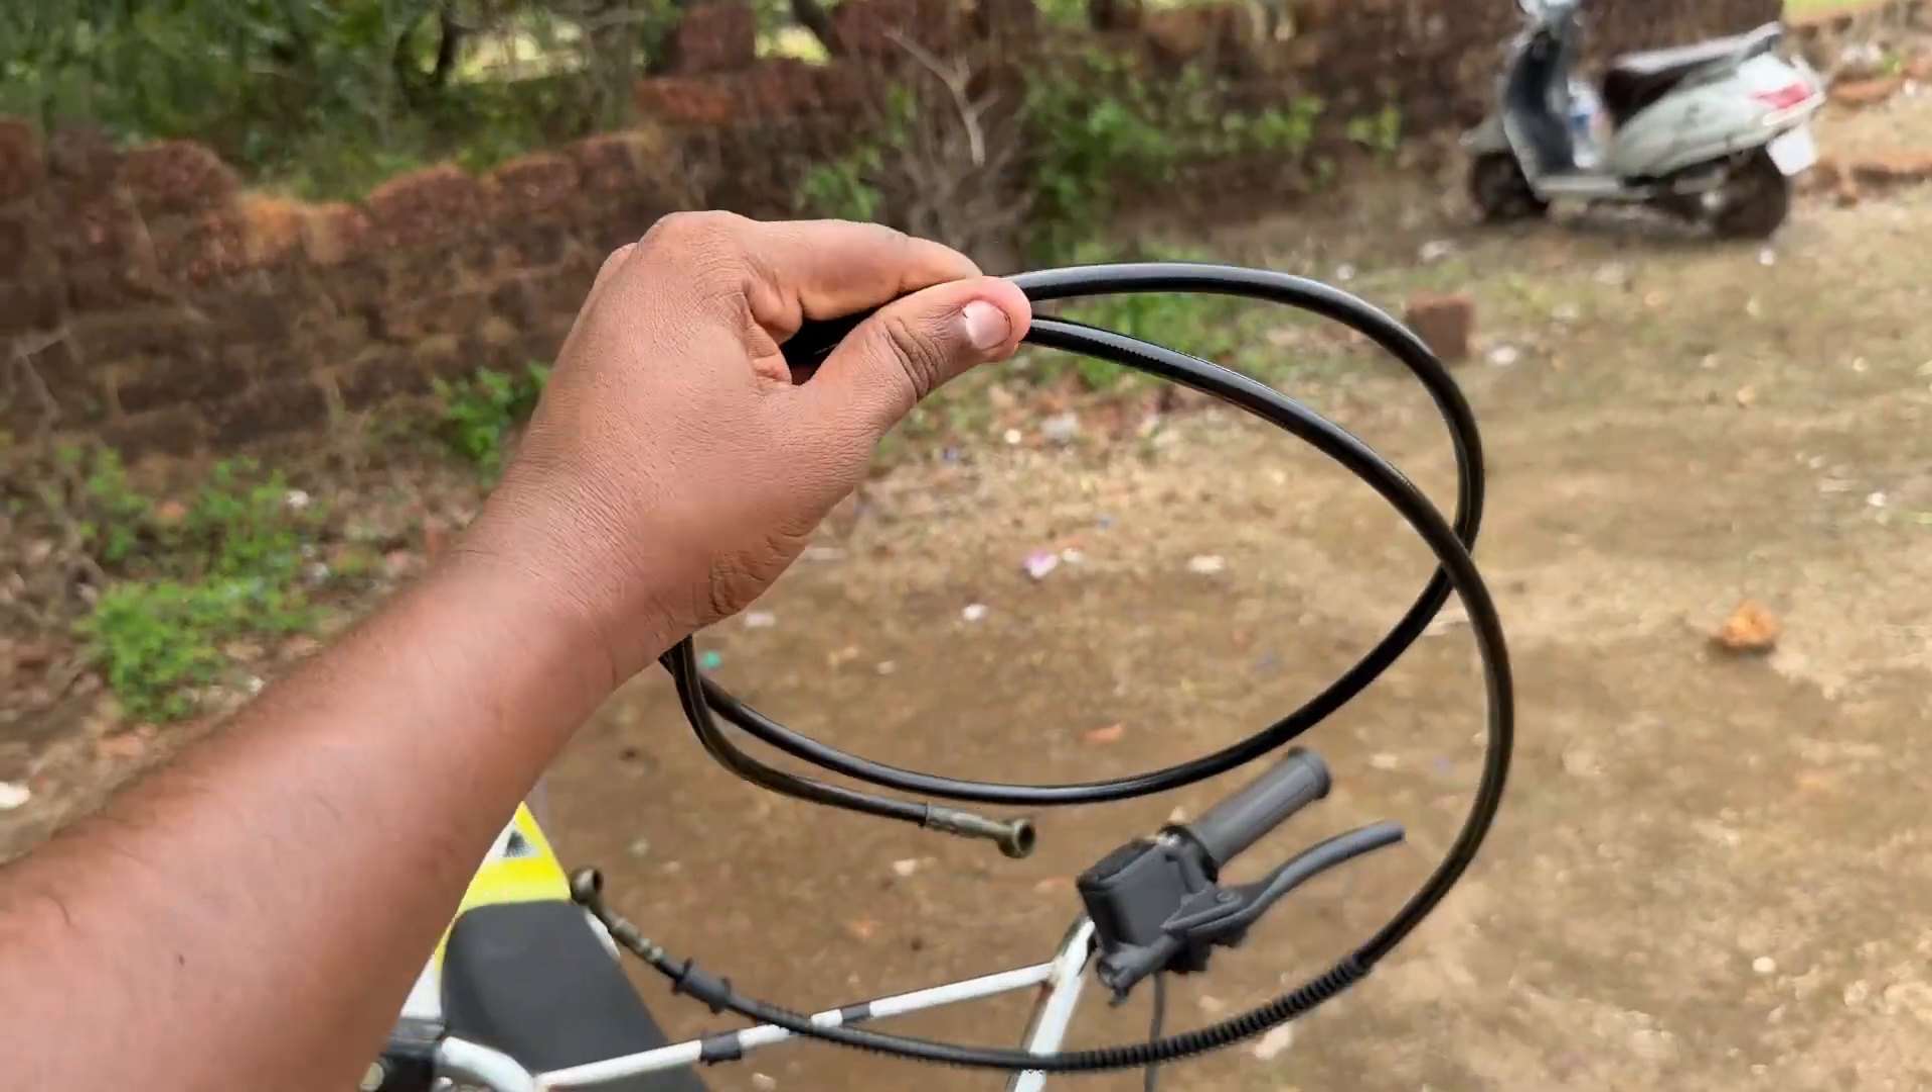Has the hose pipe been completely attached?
No.